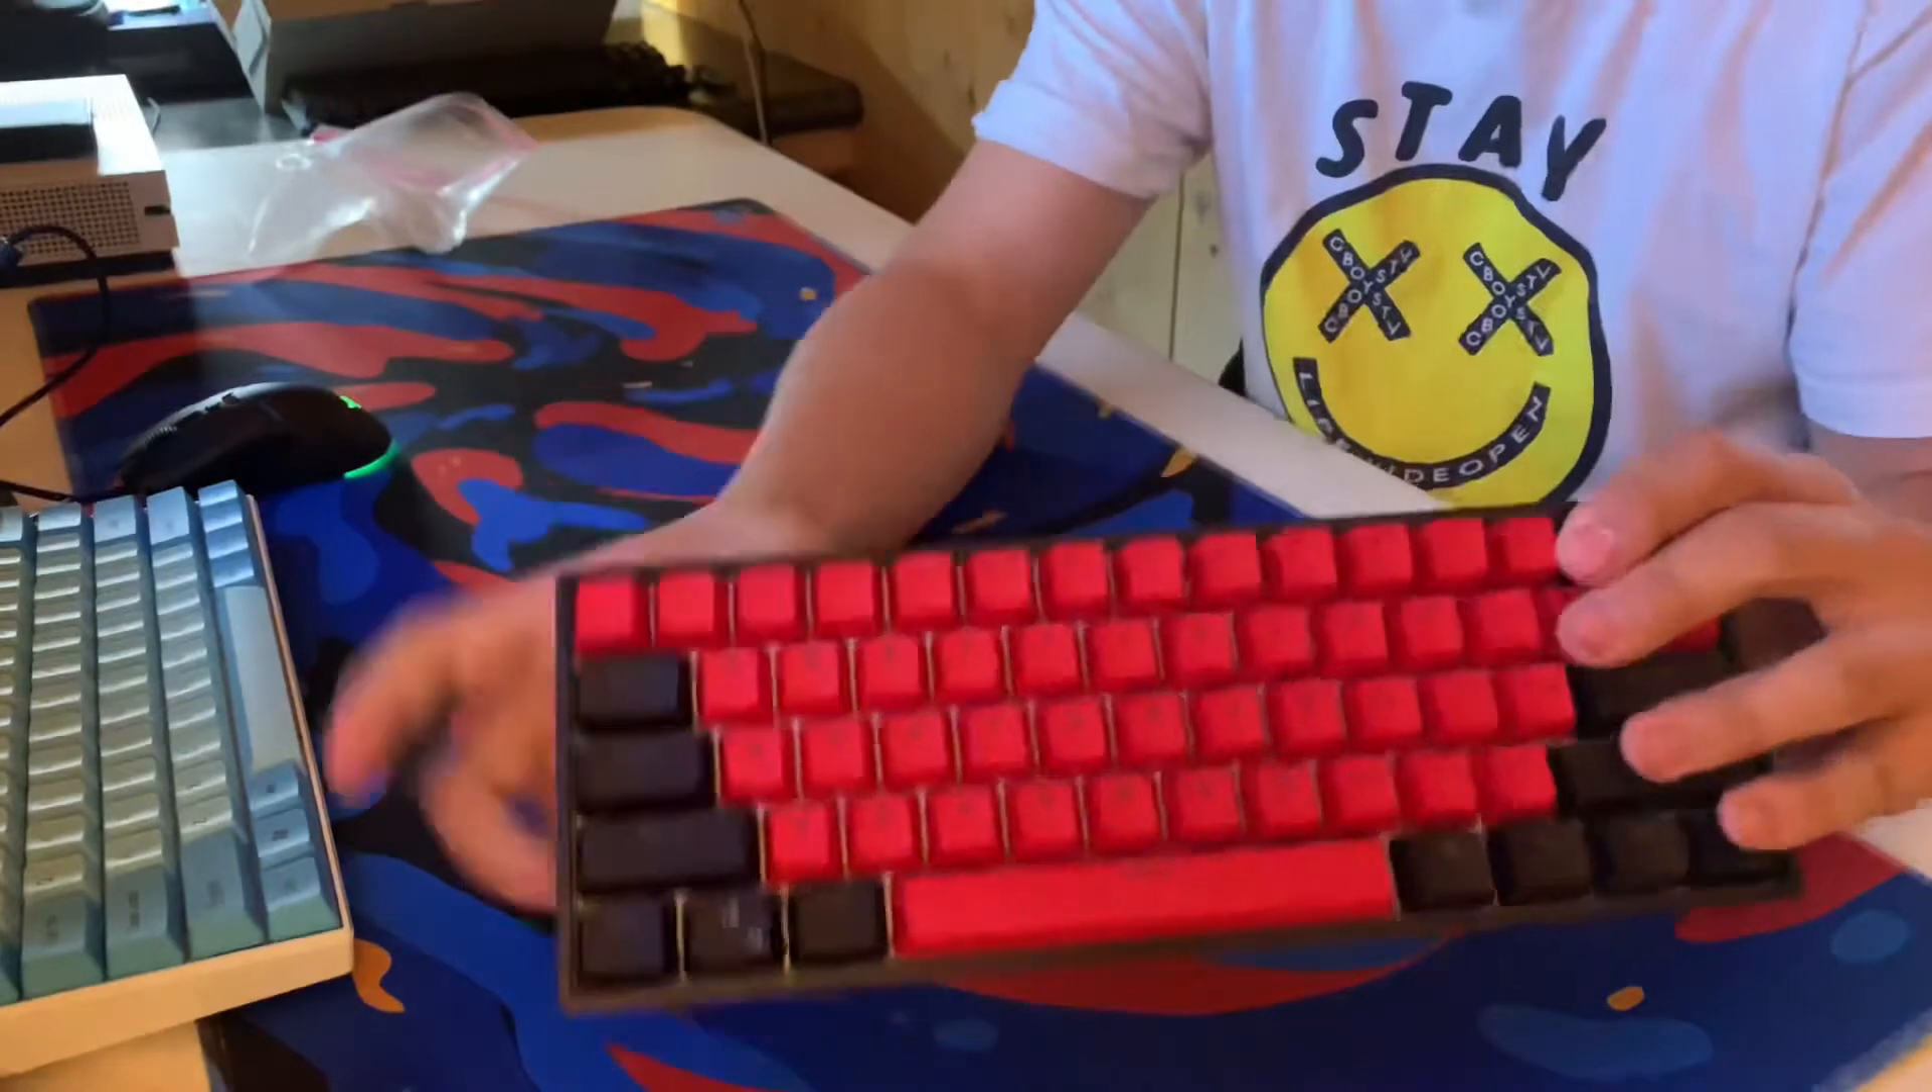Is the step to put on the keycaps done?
Yes.